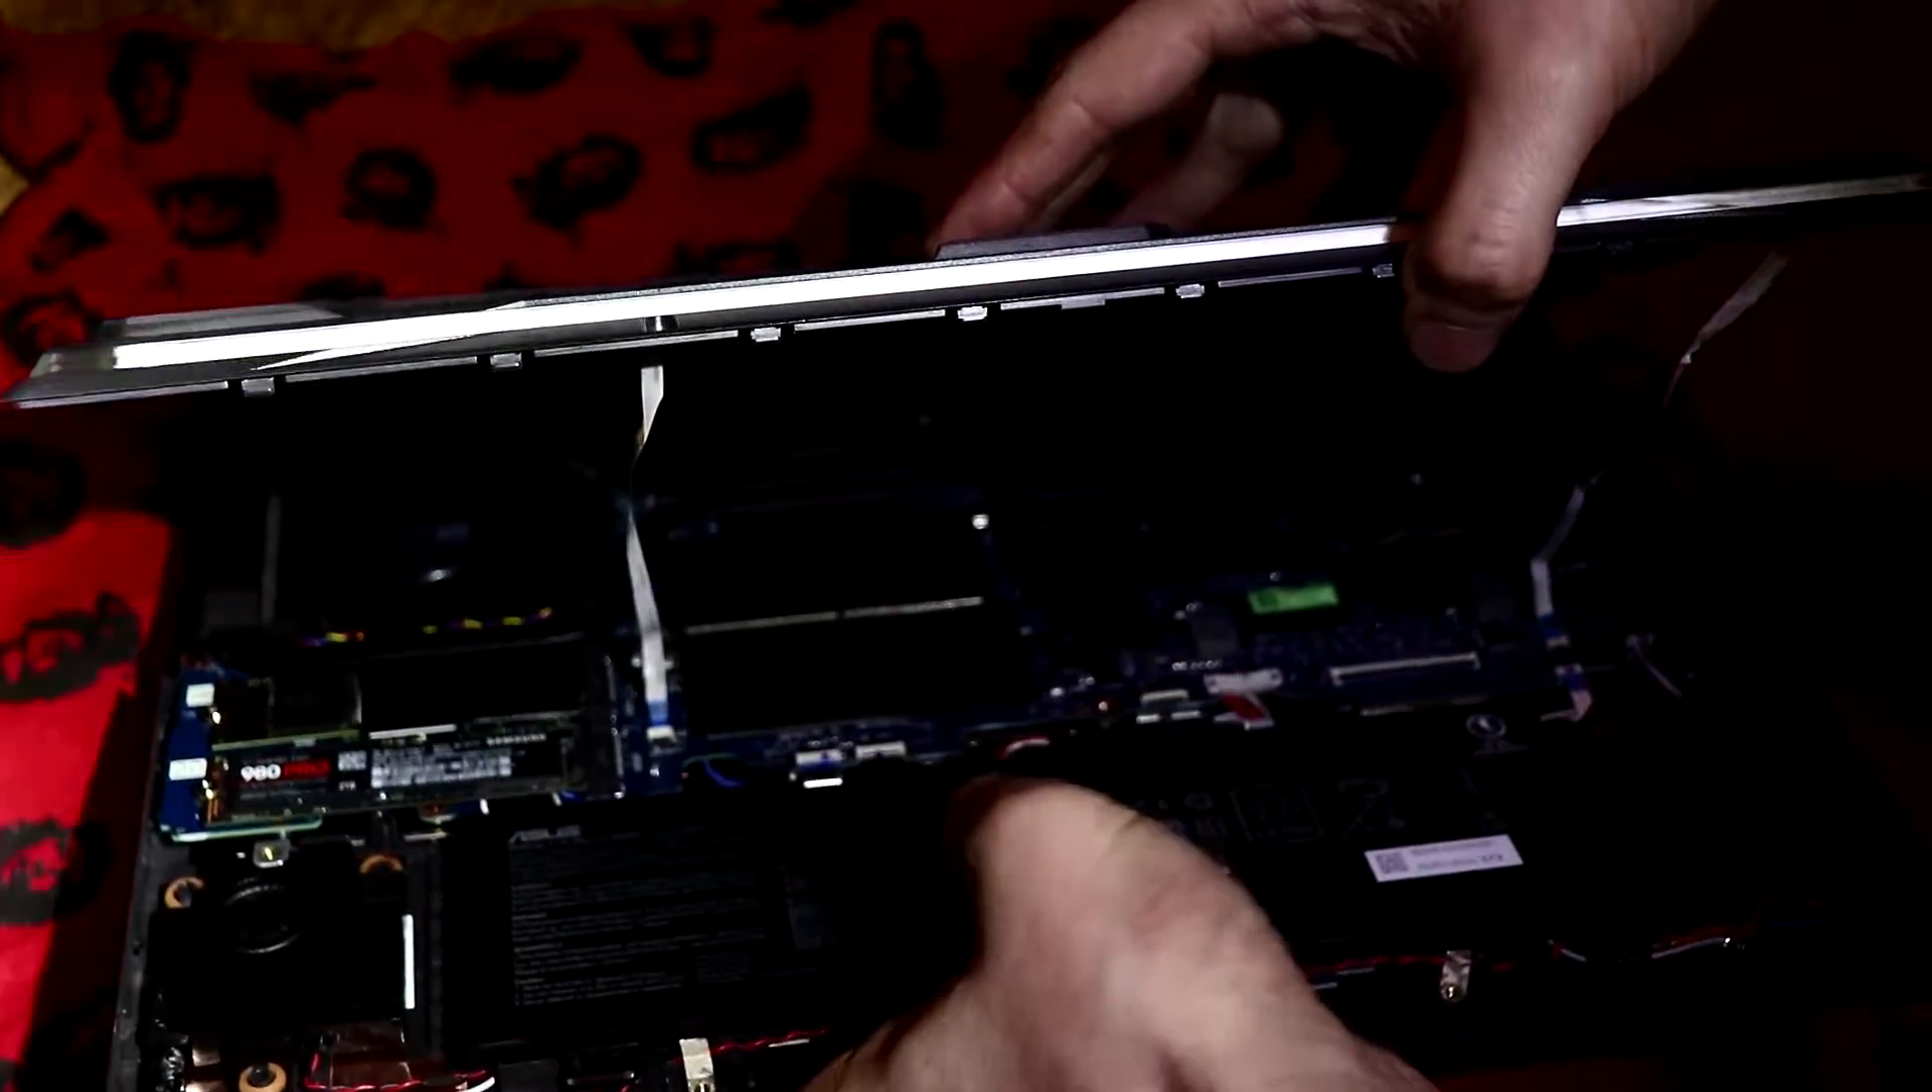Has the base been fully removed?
No.